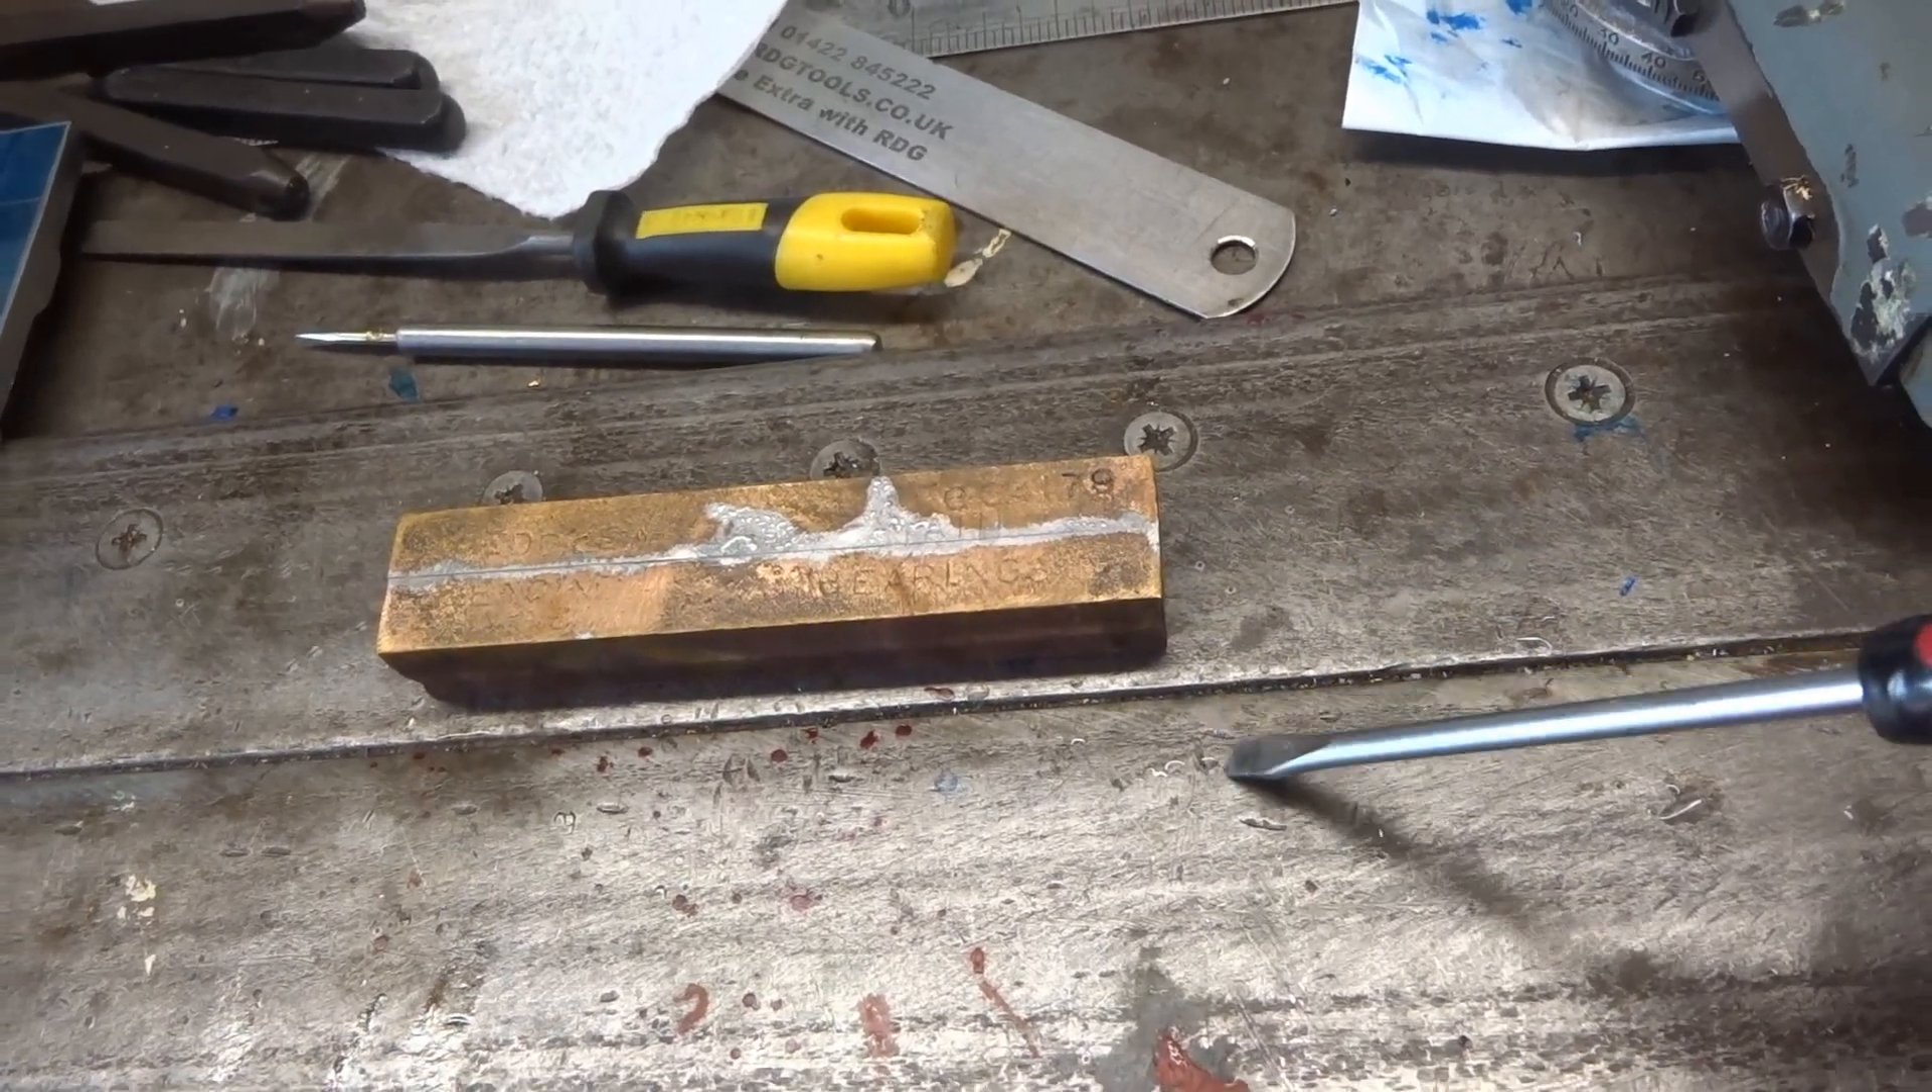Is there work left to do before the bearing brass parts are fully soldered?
No.